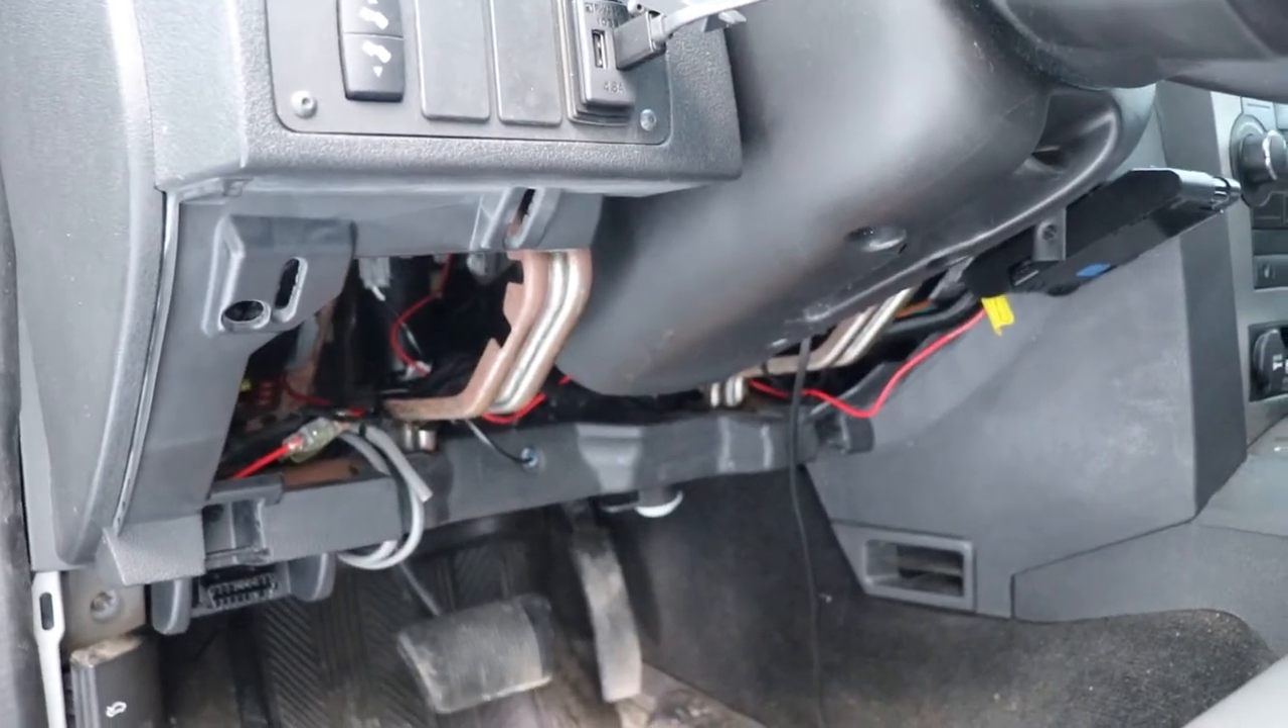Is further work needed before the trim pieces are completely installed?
Yes.